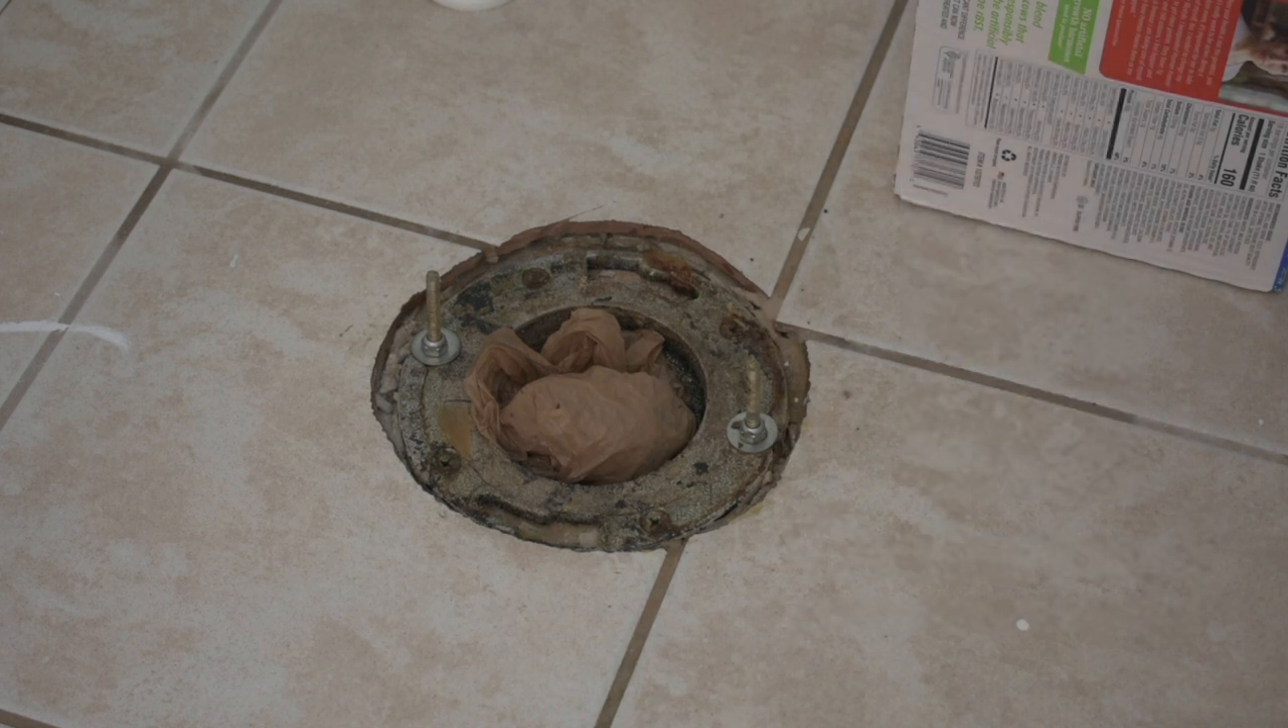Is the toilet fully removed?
Yes.